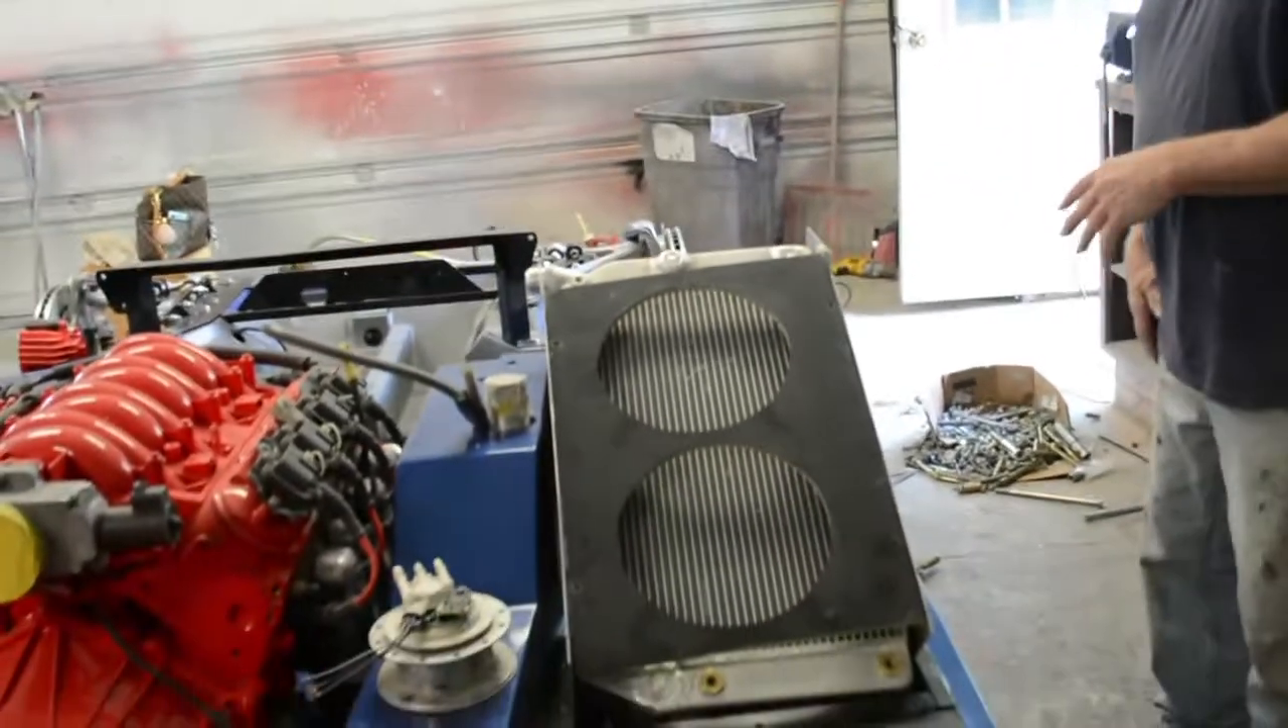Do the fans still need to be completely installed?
Yes.